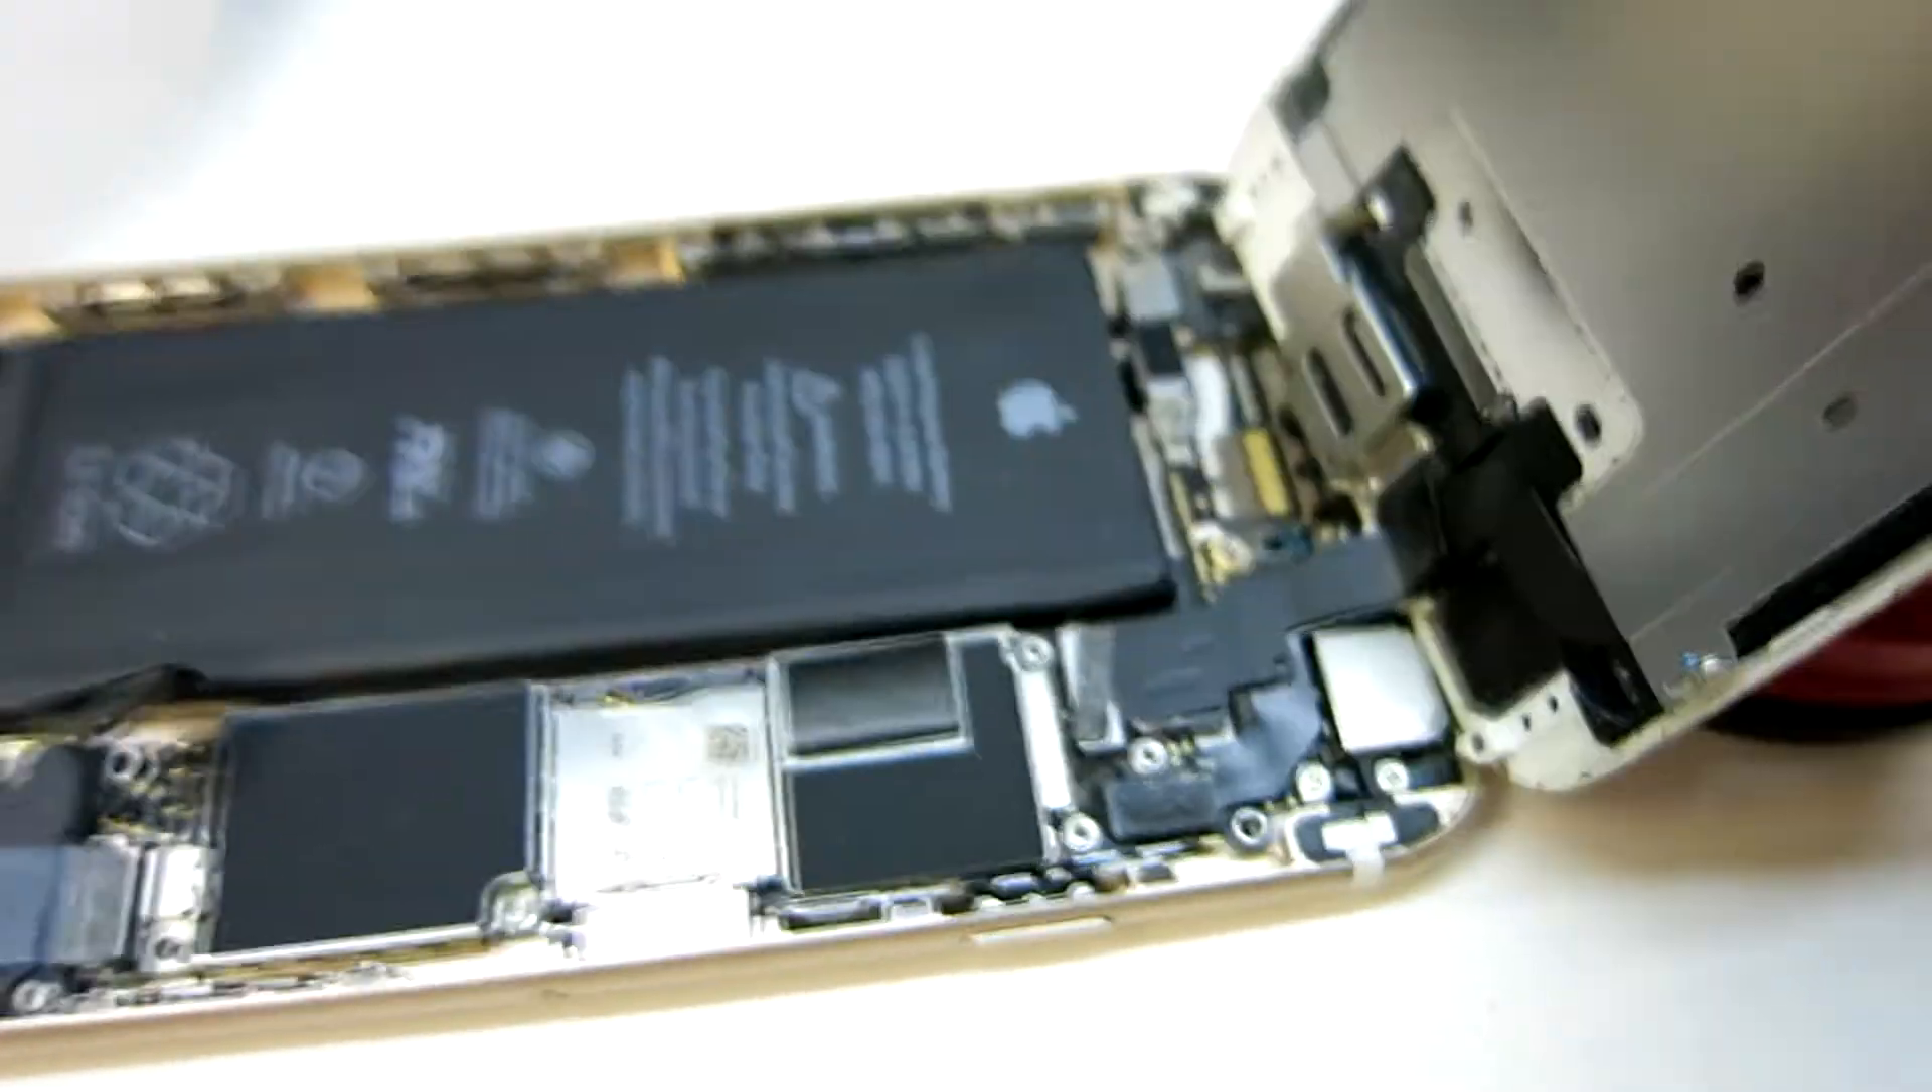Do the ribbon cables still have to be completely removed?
Yes.